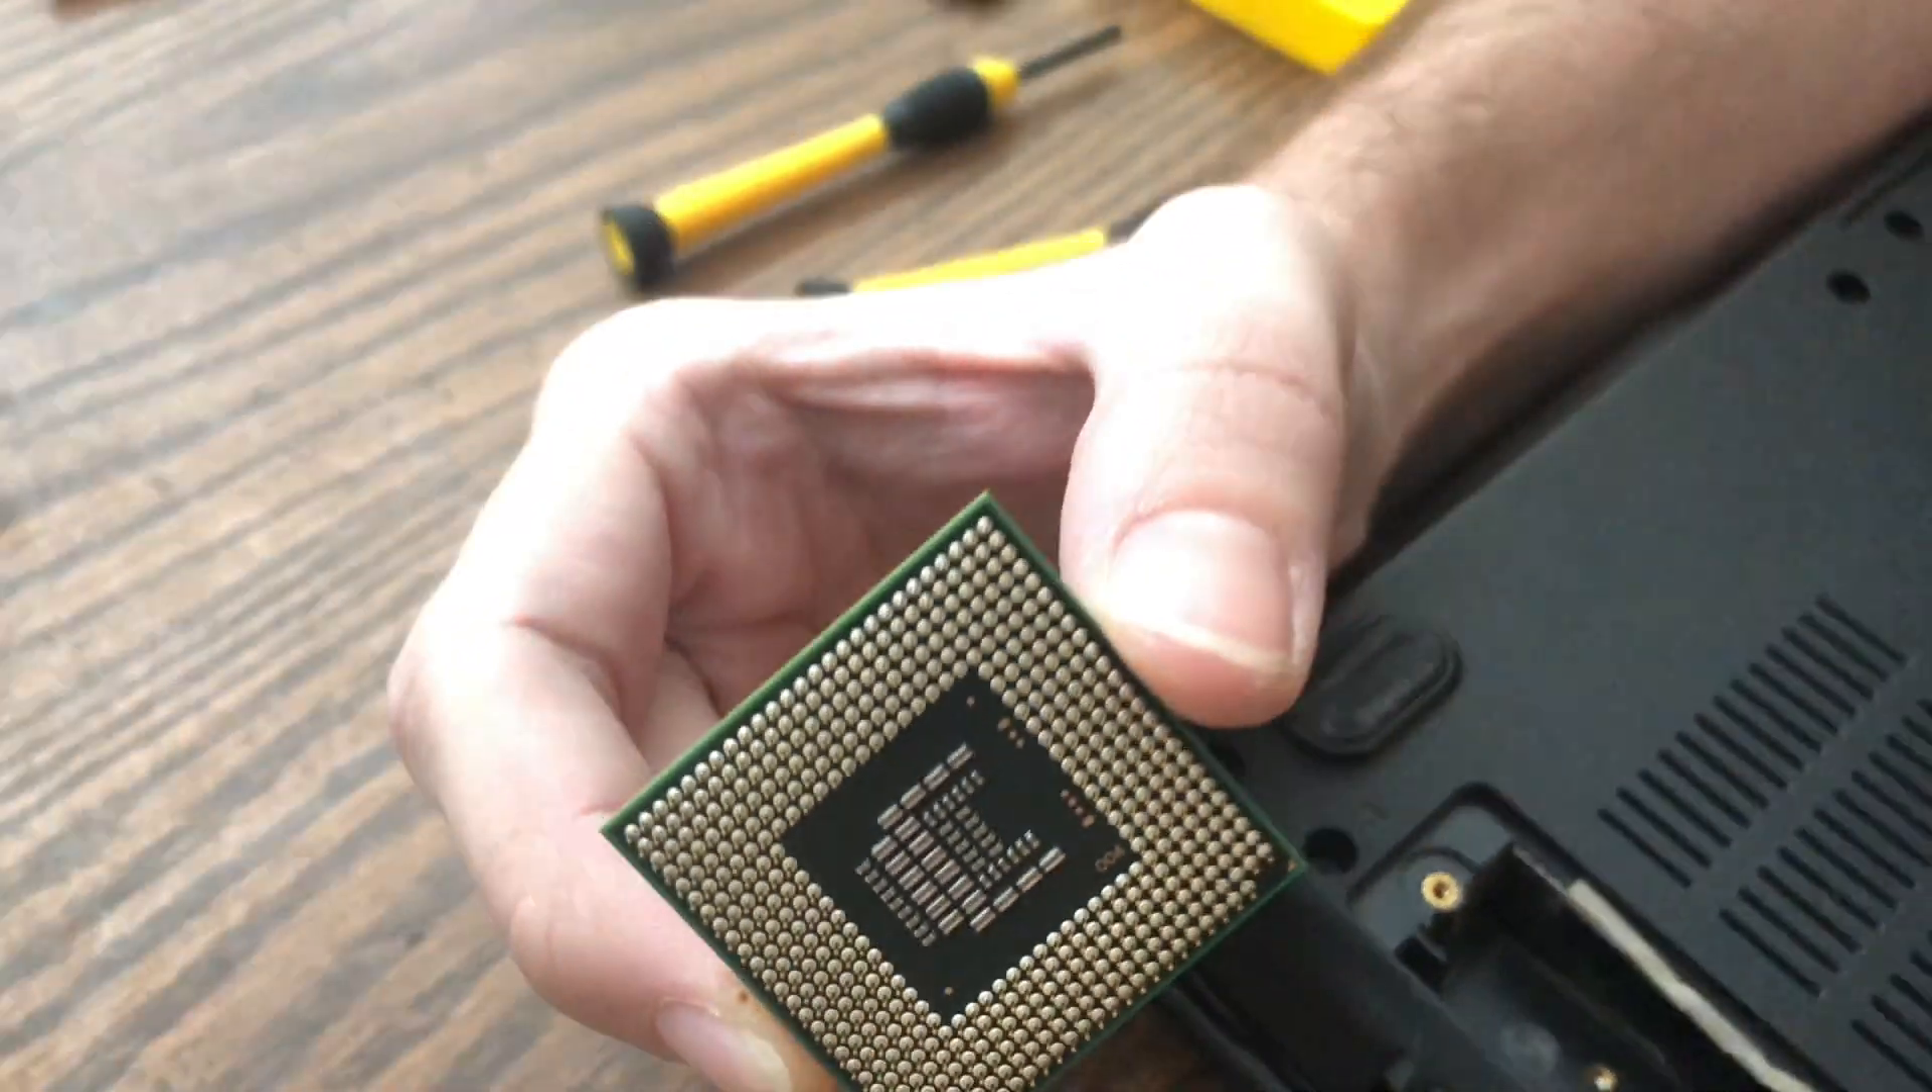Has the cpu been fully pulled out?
Yes.